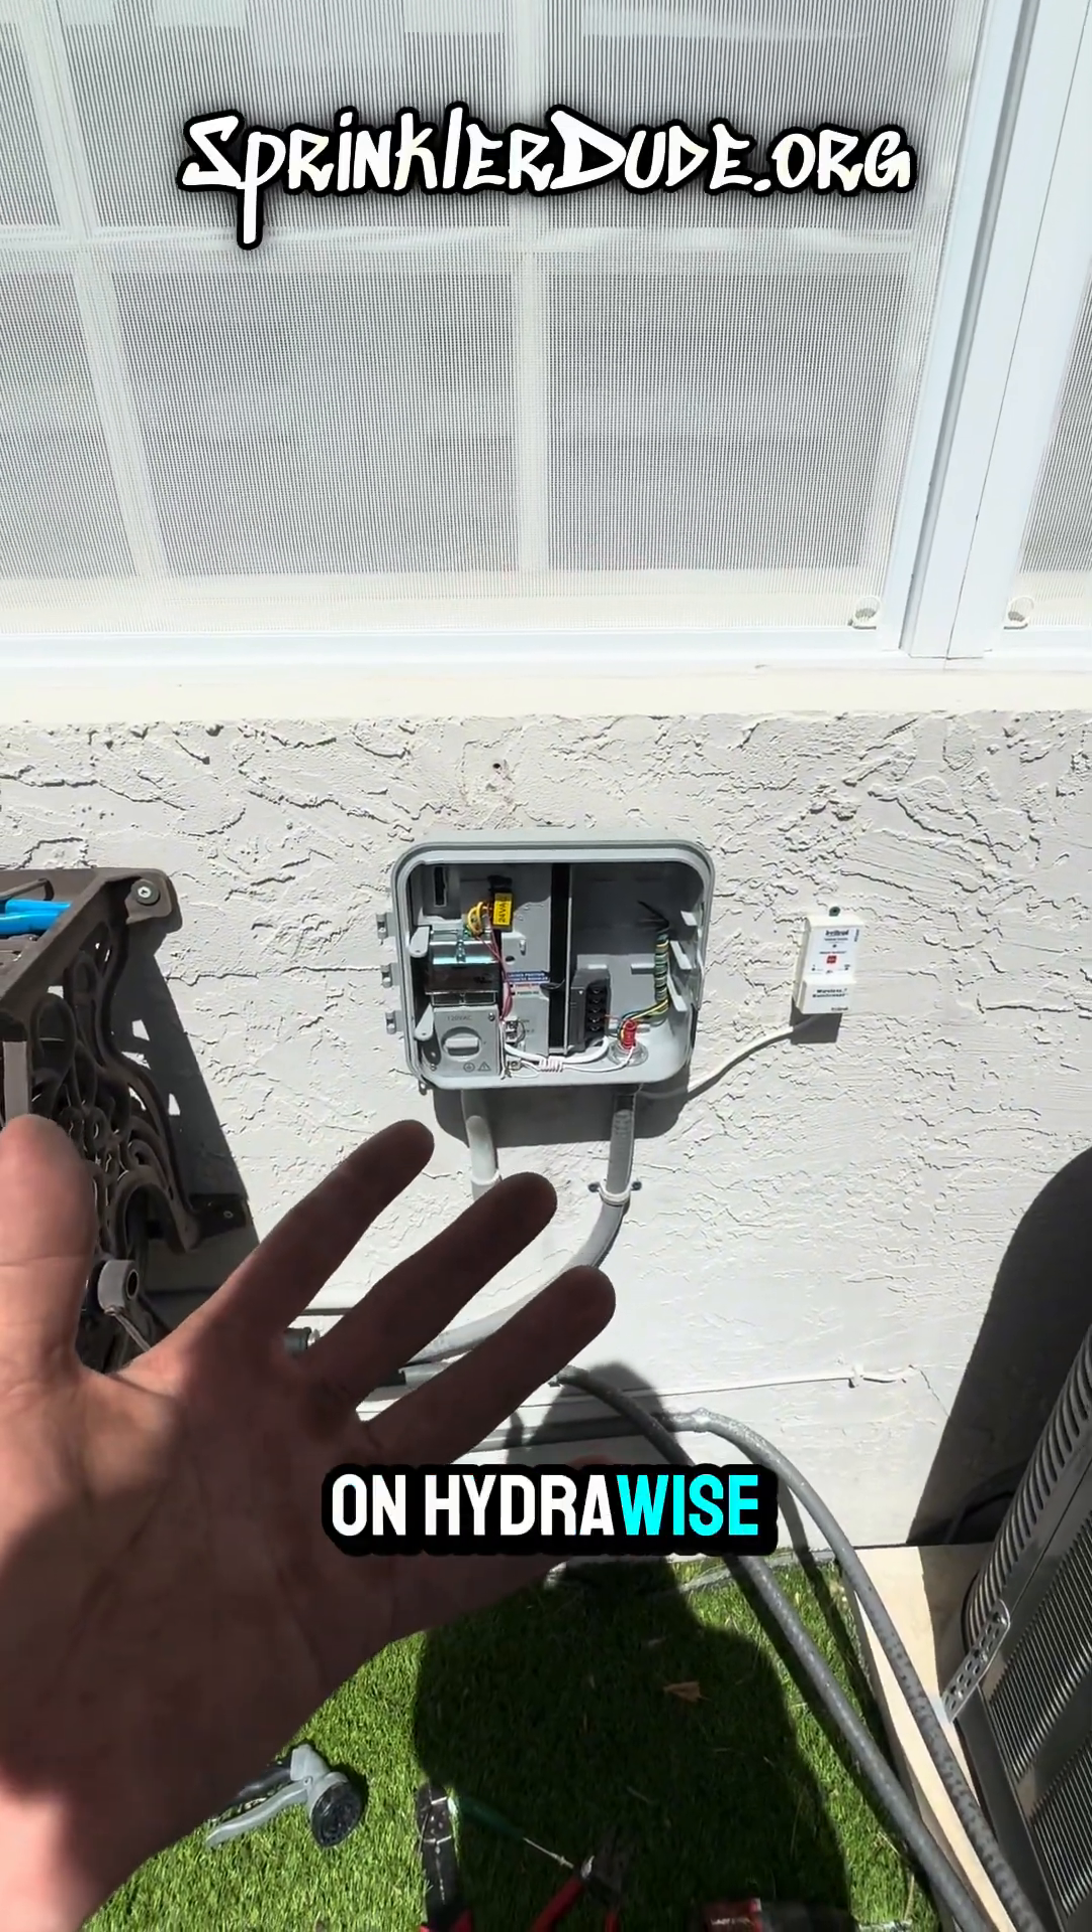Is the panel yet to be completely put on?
Yes.